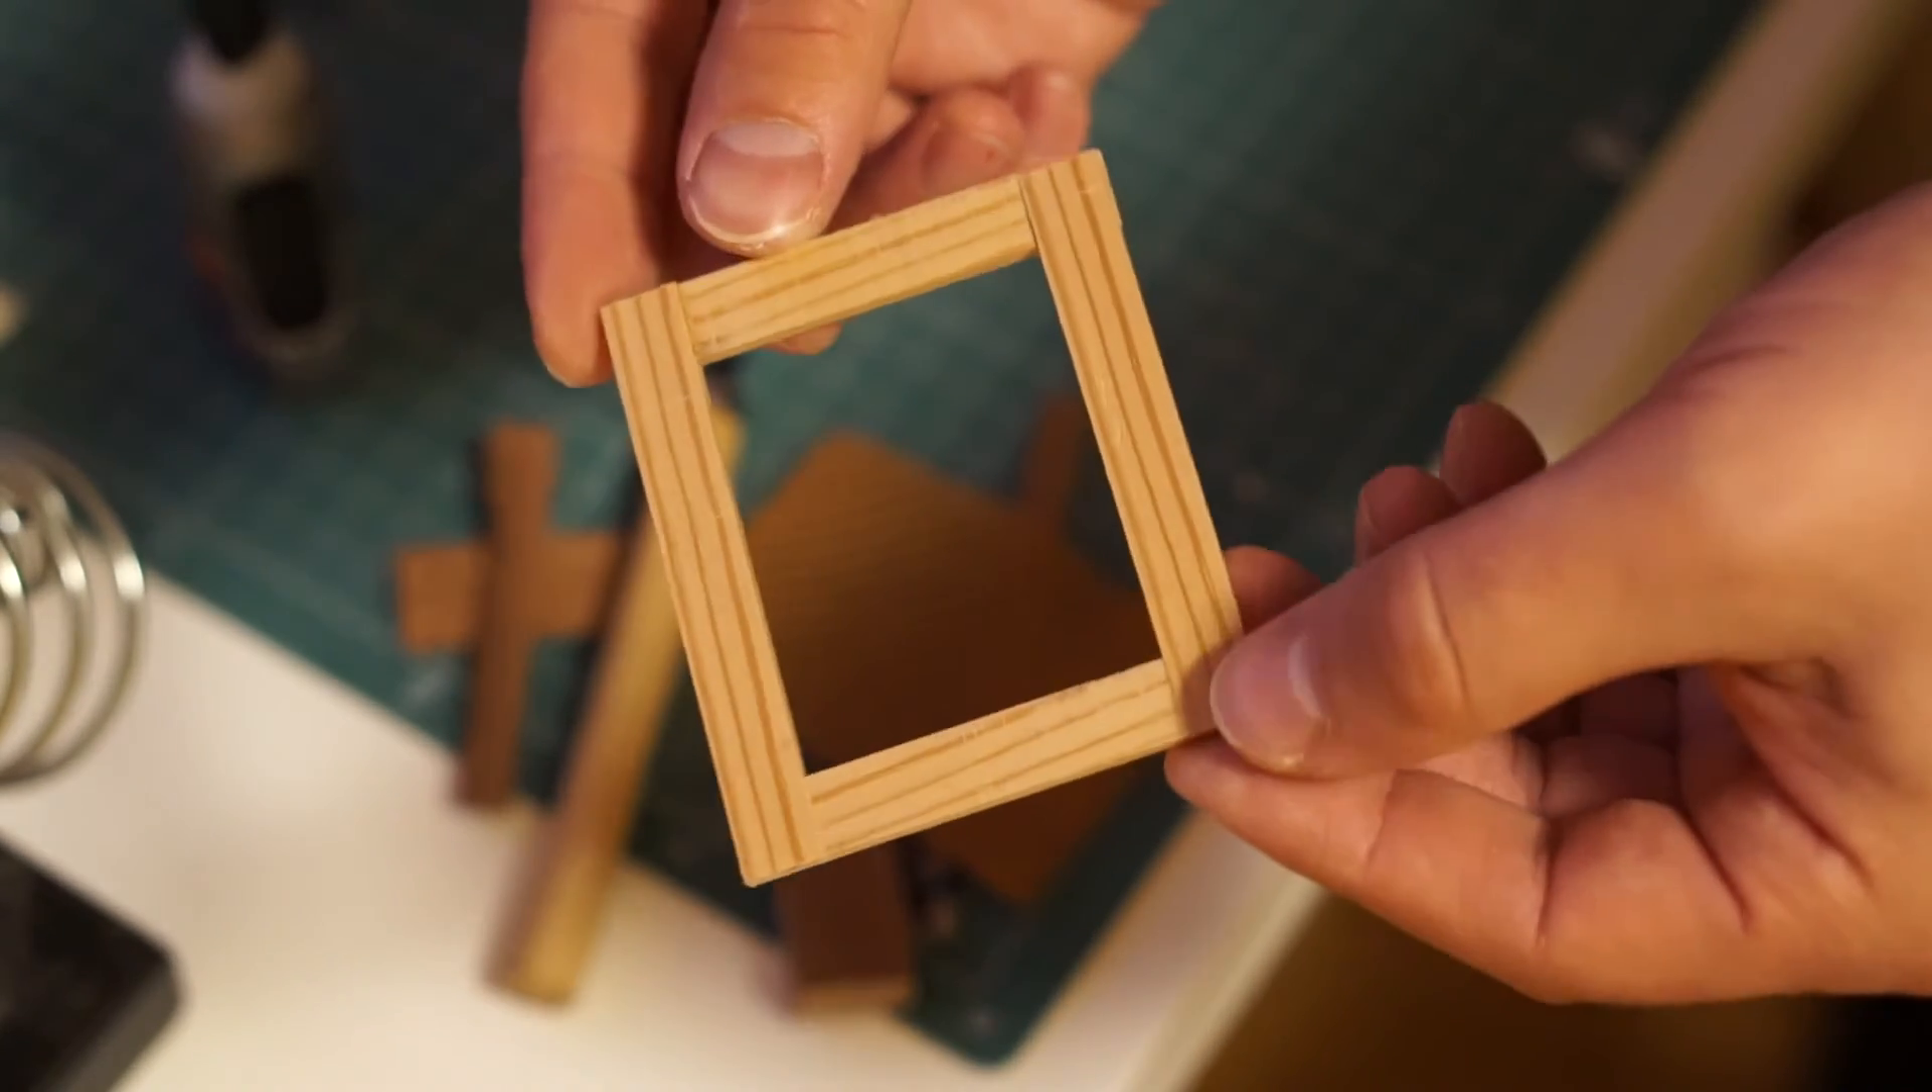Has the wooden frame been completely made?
Yes.